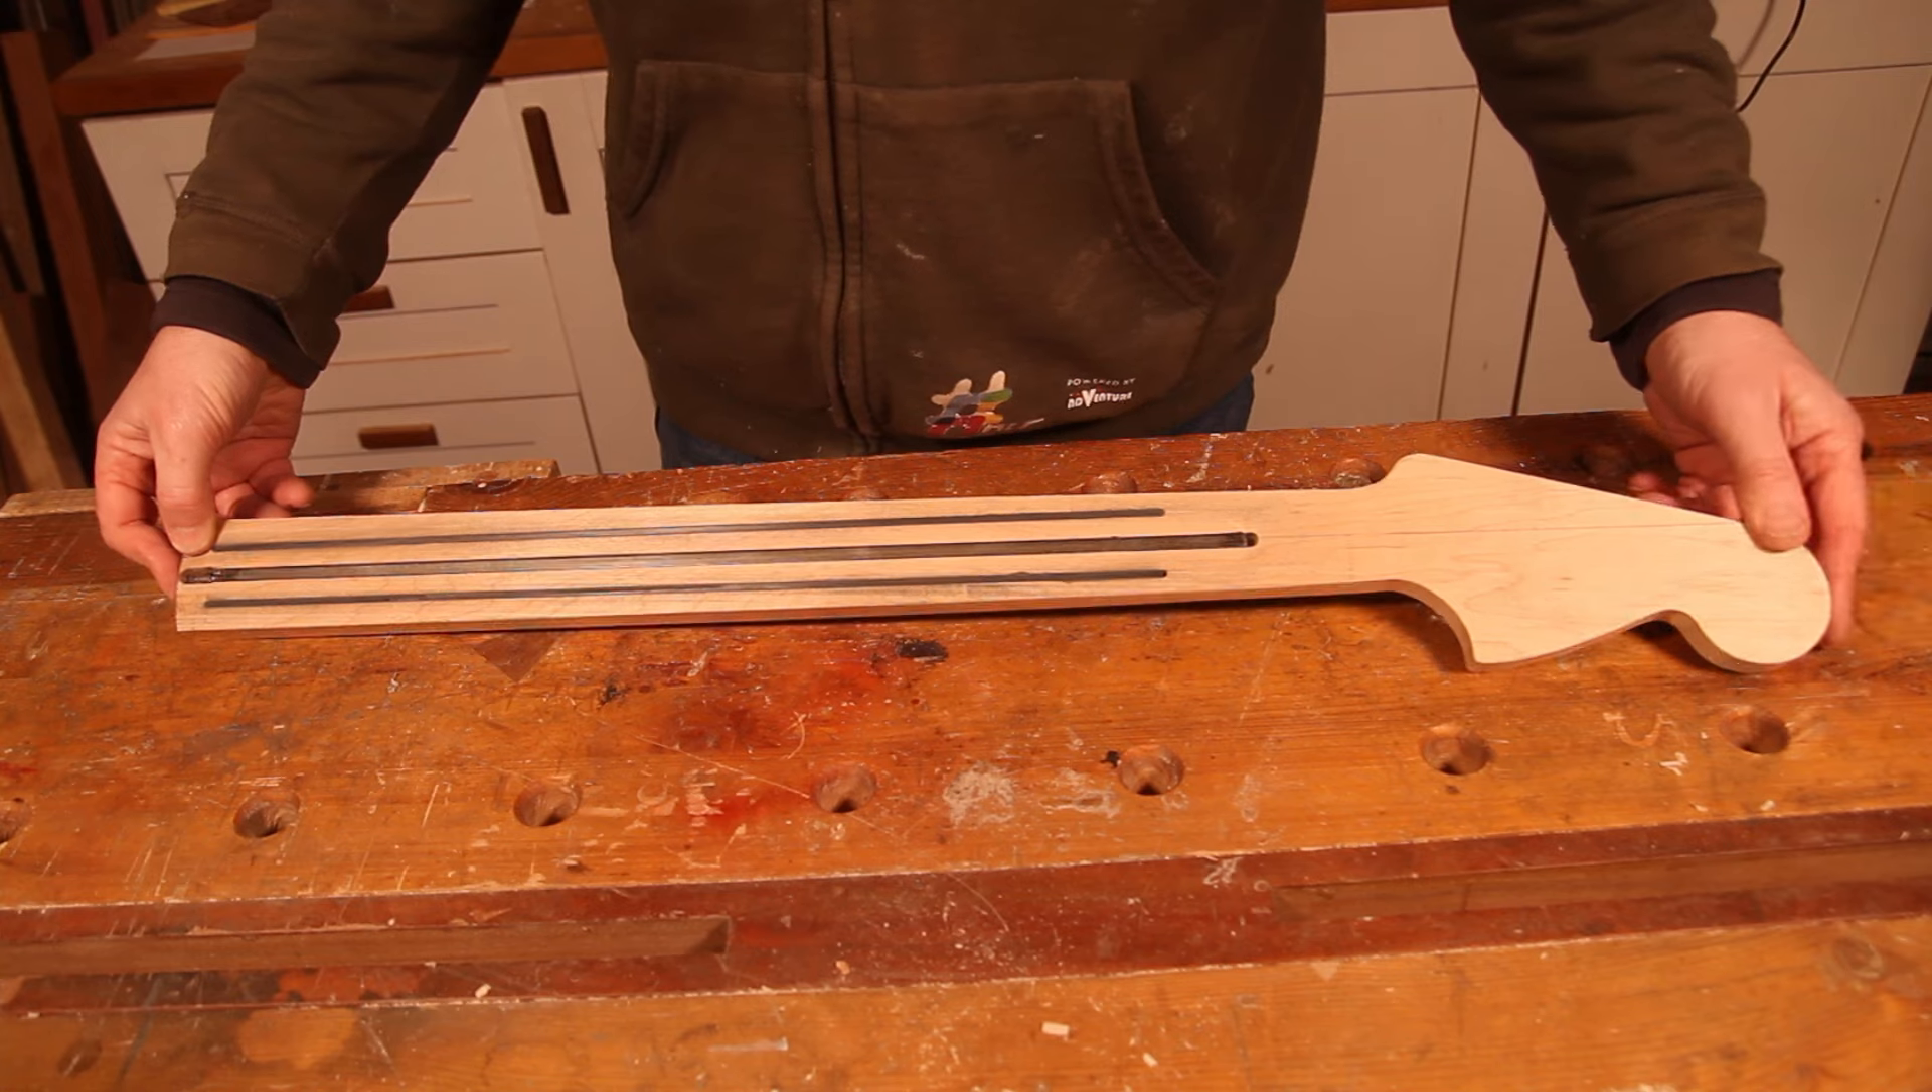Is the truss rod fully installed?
Yes.